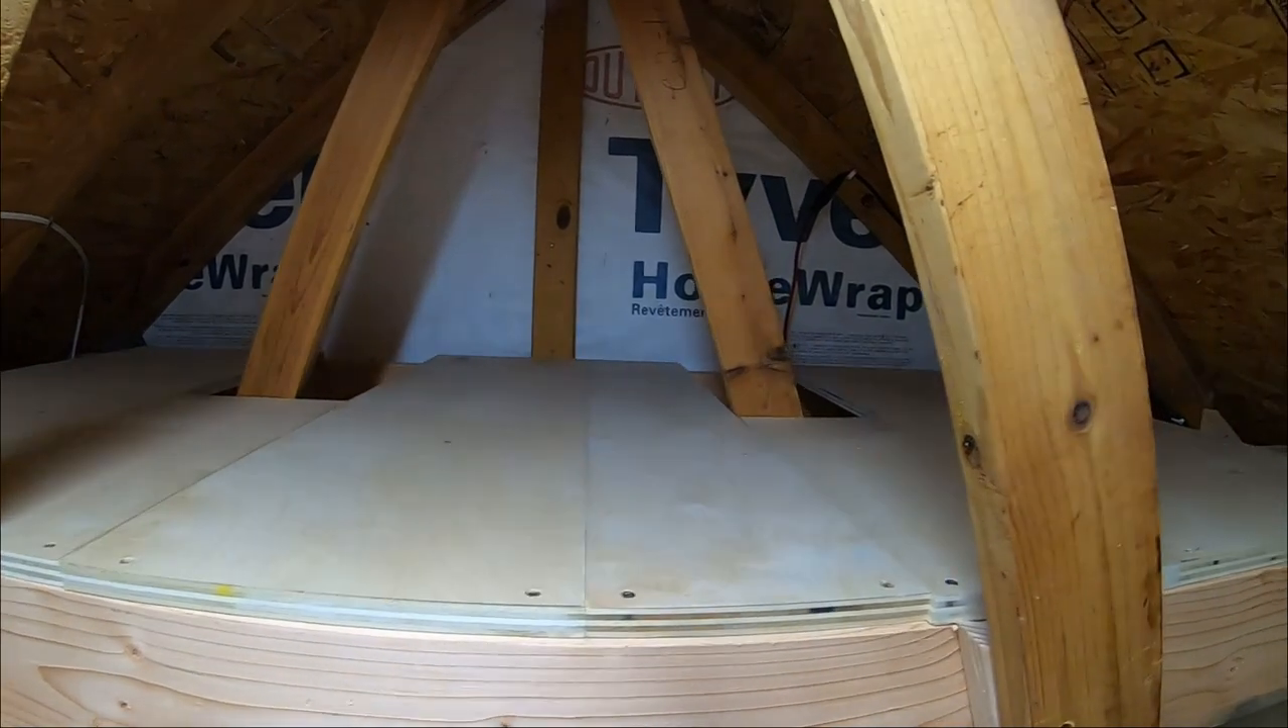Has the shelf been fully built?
Yes.